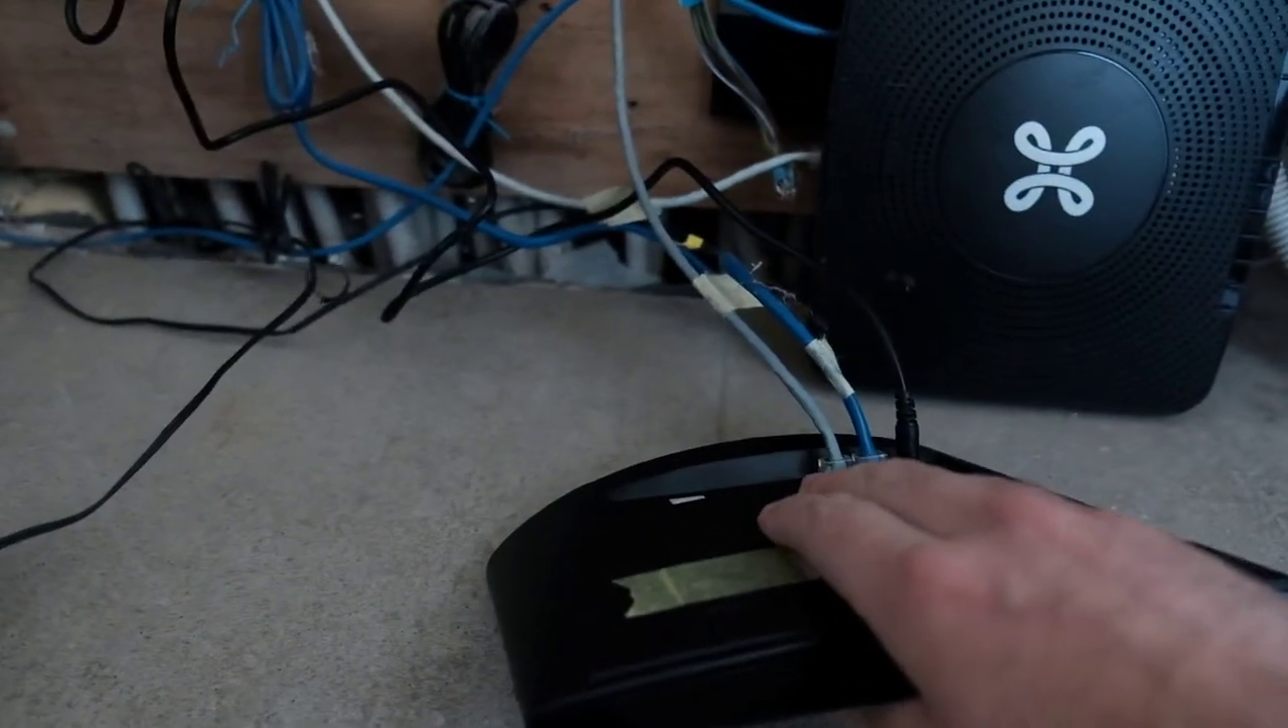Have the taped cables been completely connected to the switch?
Yes.